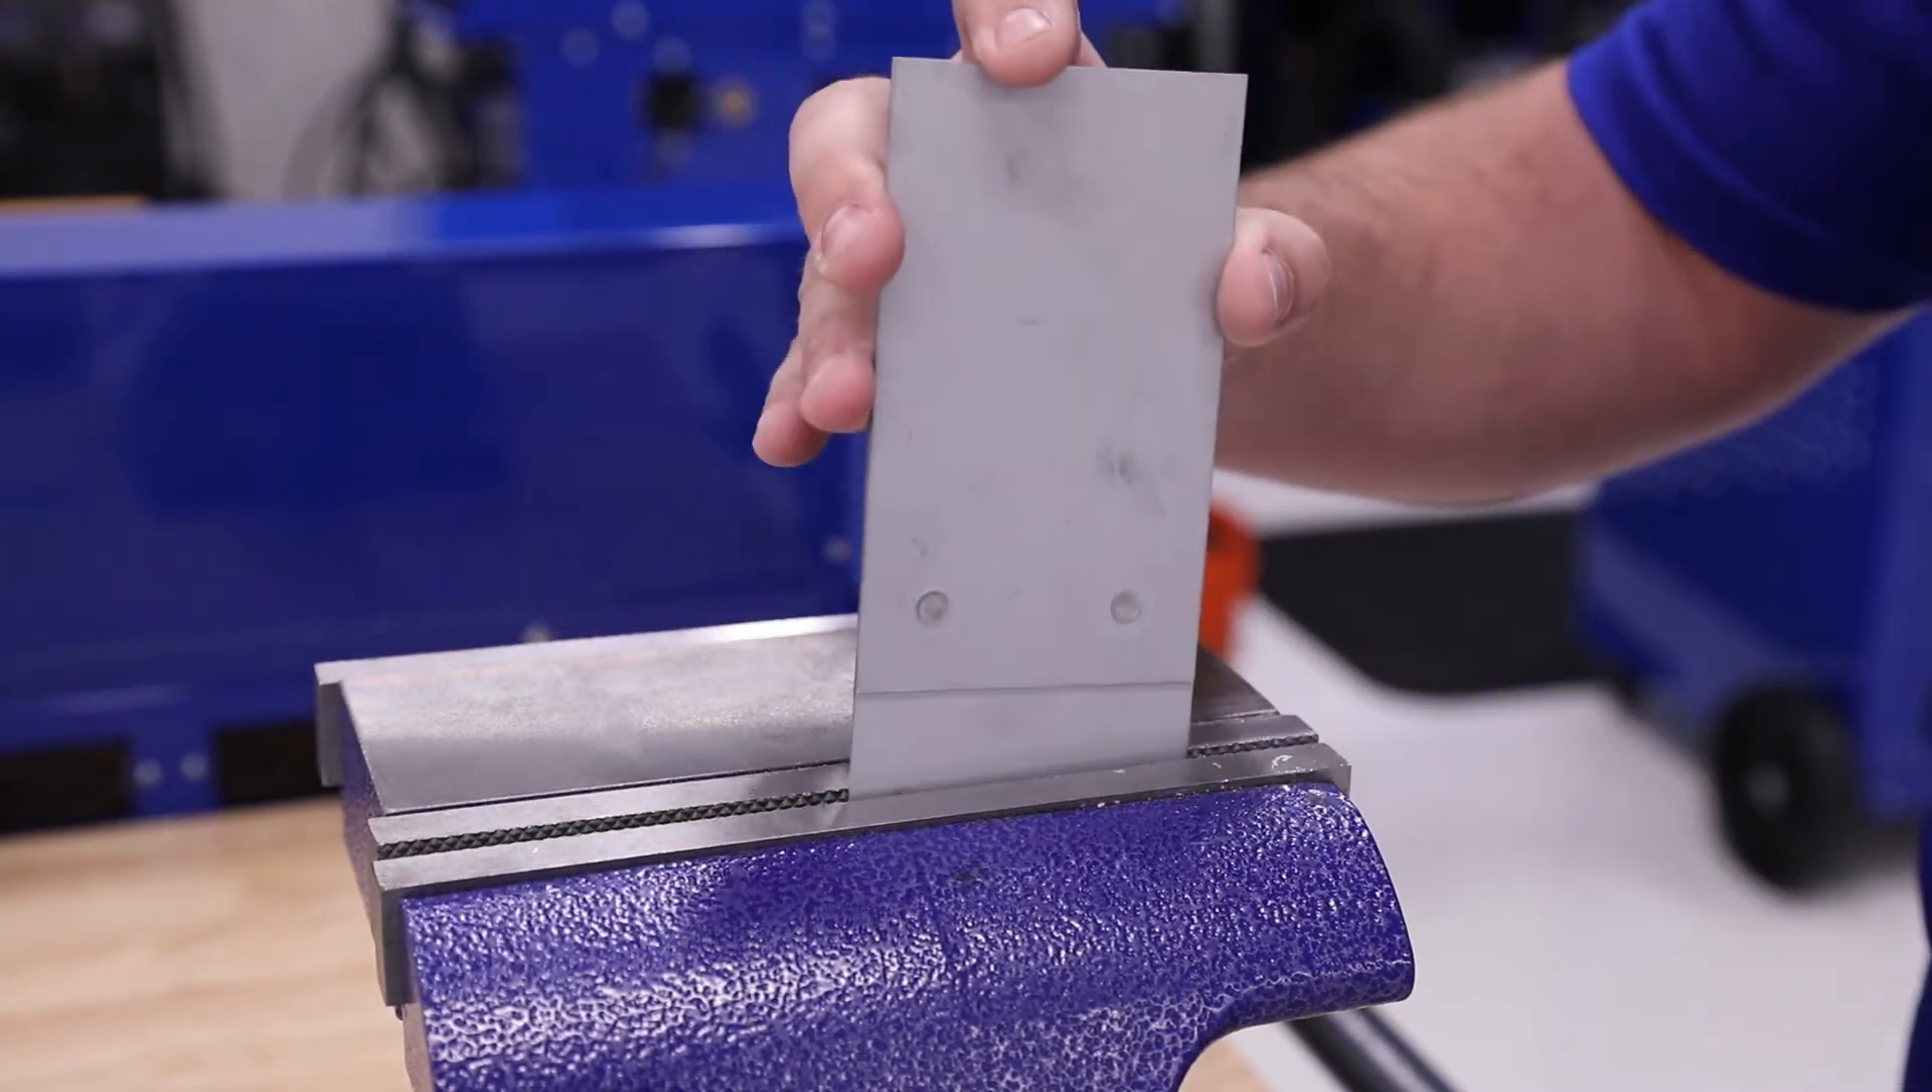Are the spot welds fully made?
Yes.